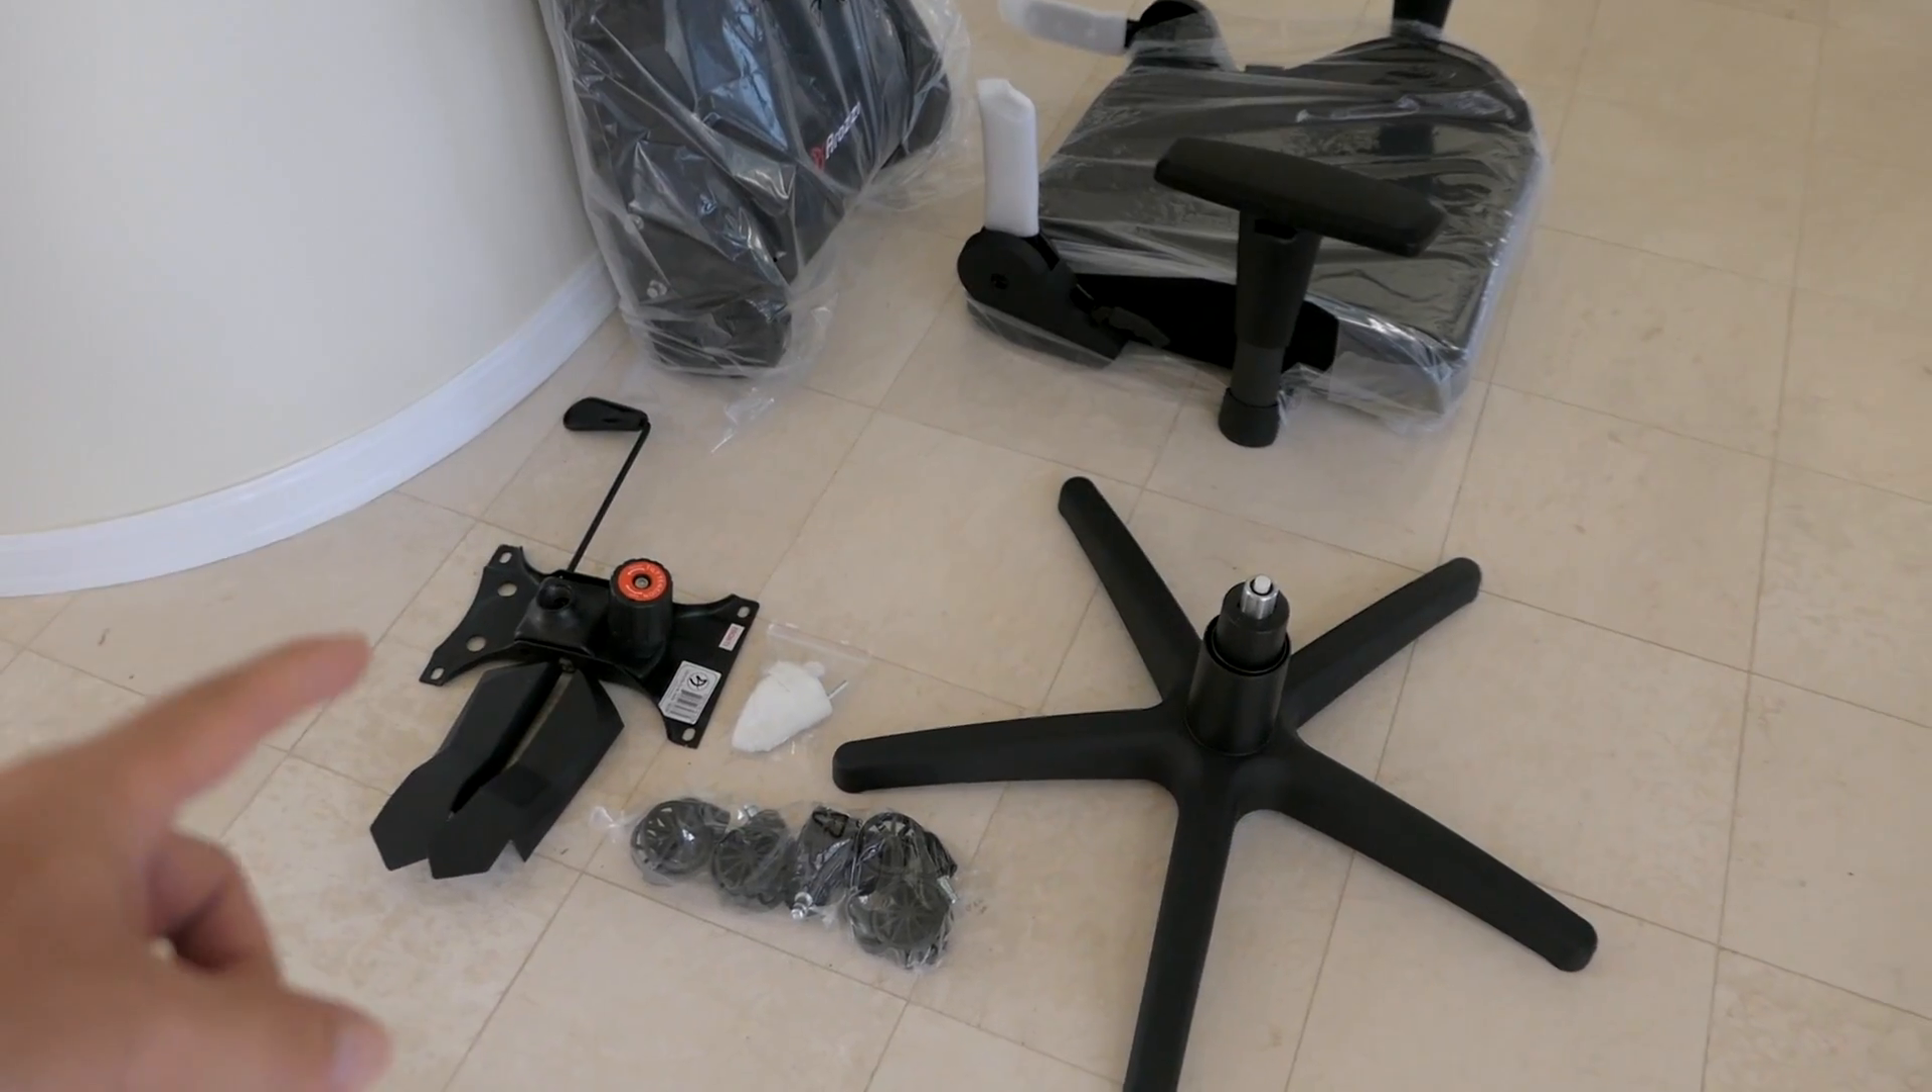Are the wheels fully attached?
No.